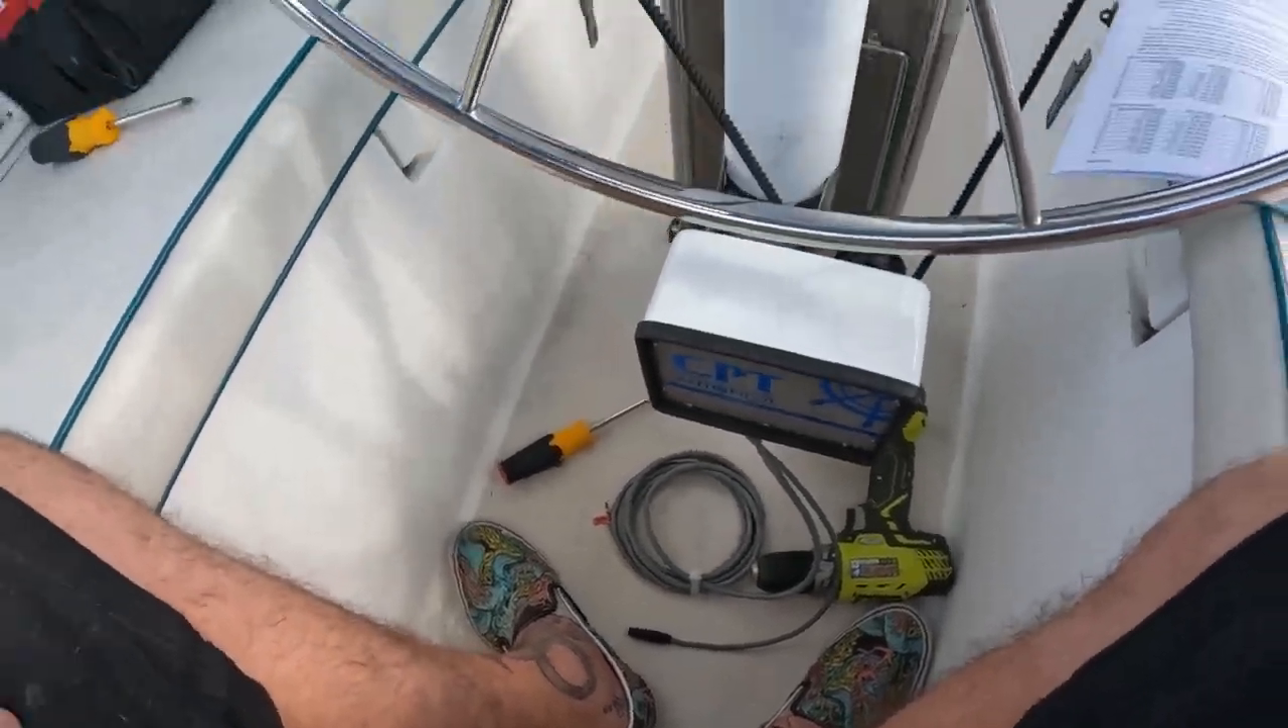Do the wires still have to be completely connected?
Yes.